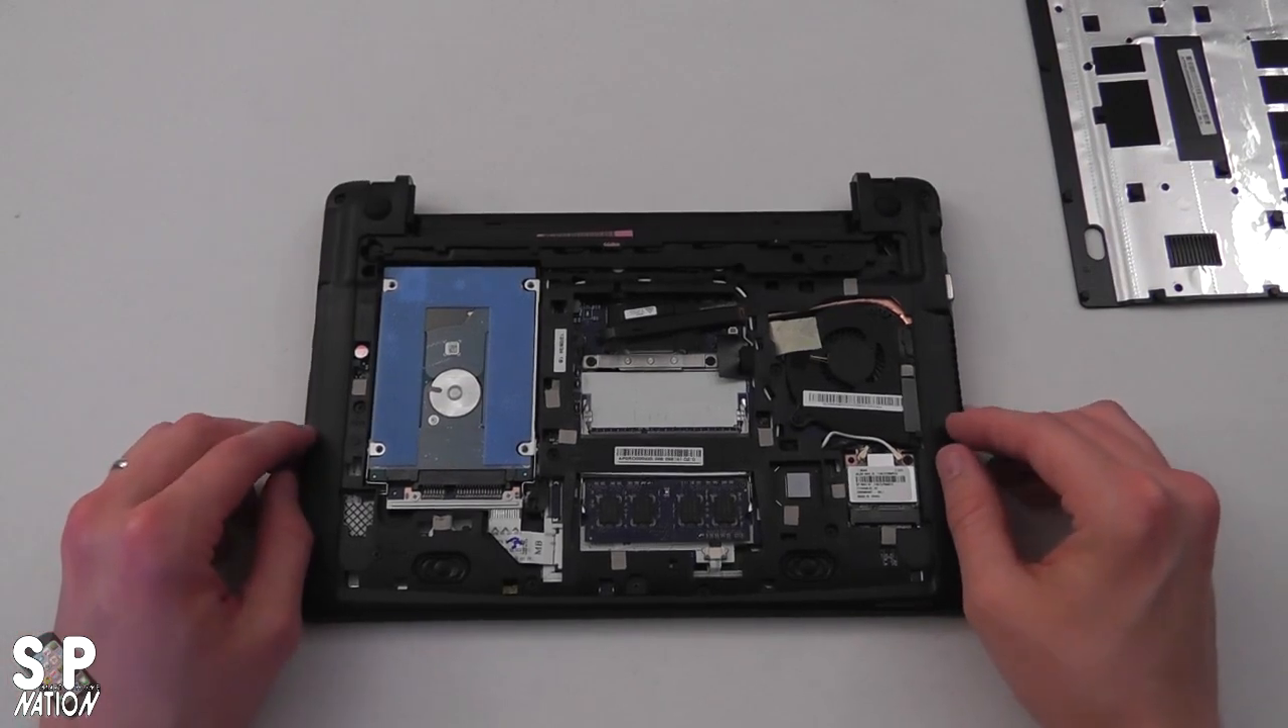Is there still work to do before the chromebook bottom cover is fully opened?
No.